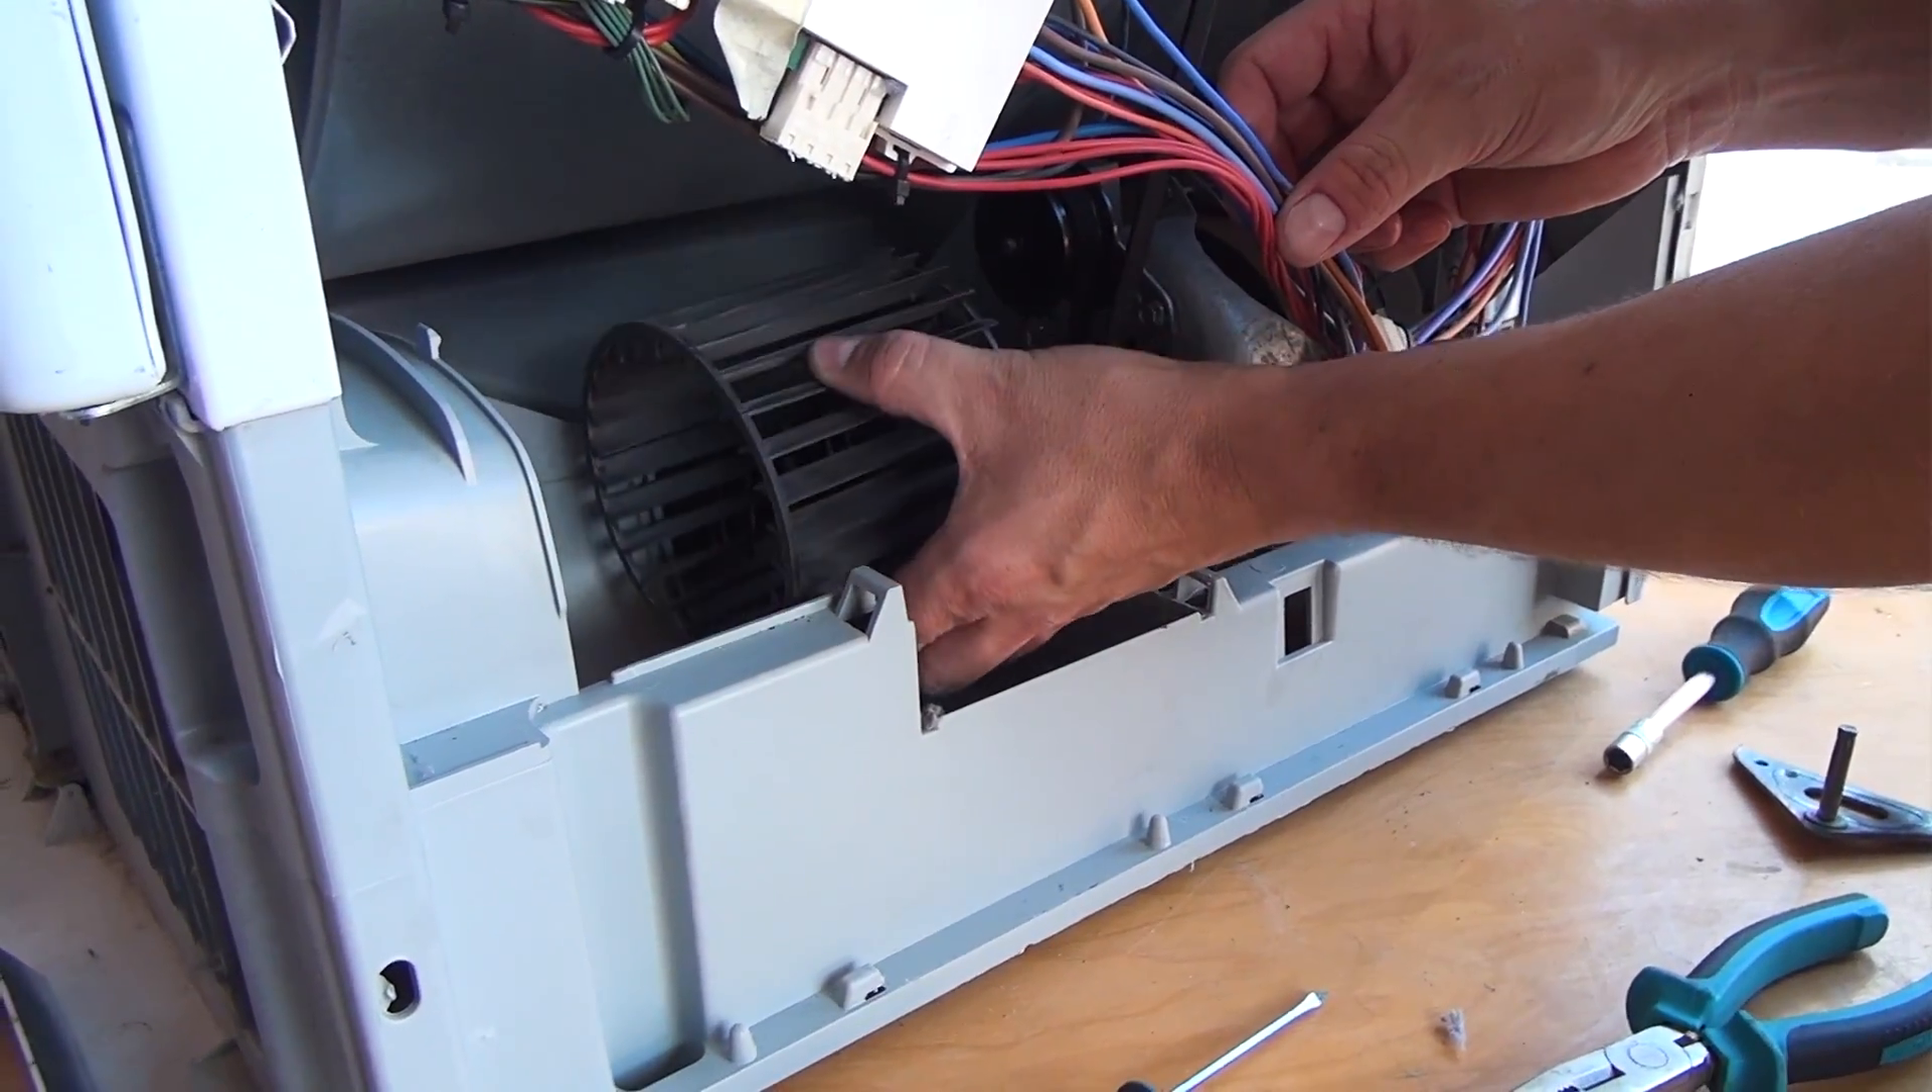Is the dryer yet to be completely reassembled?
Yes.